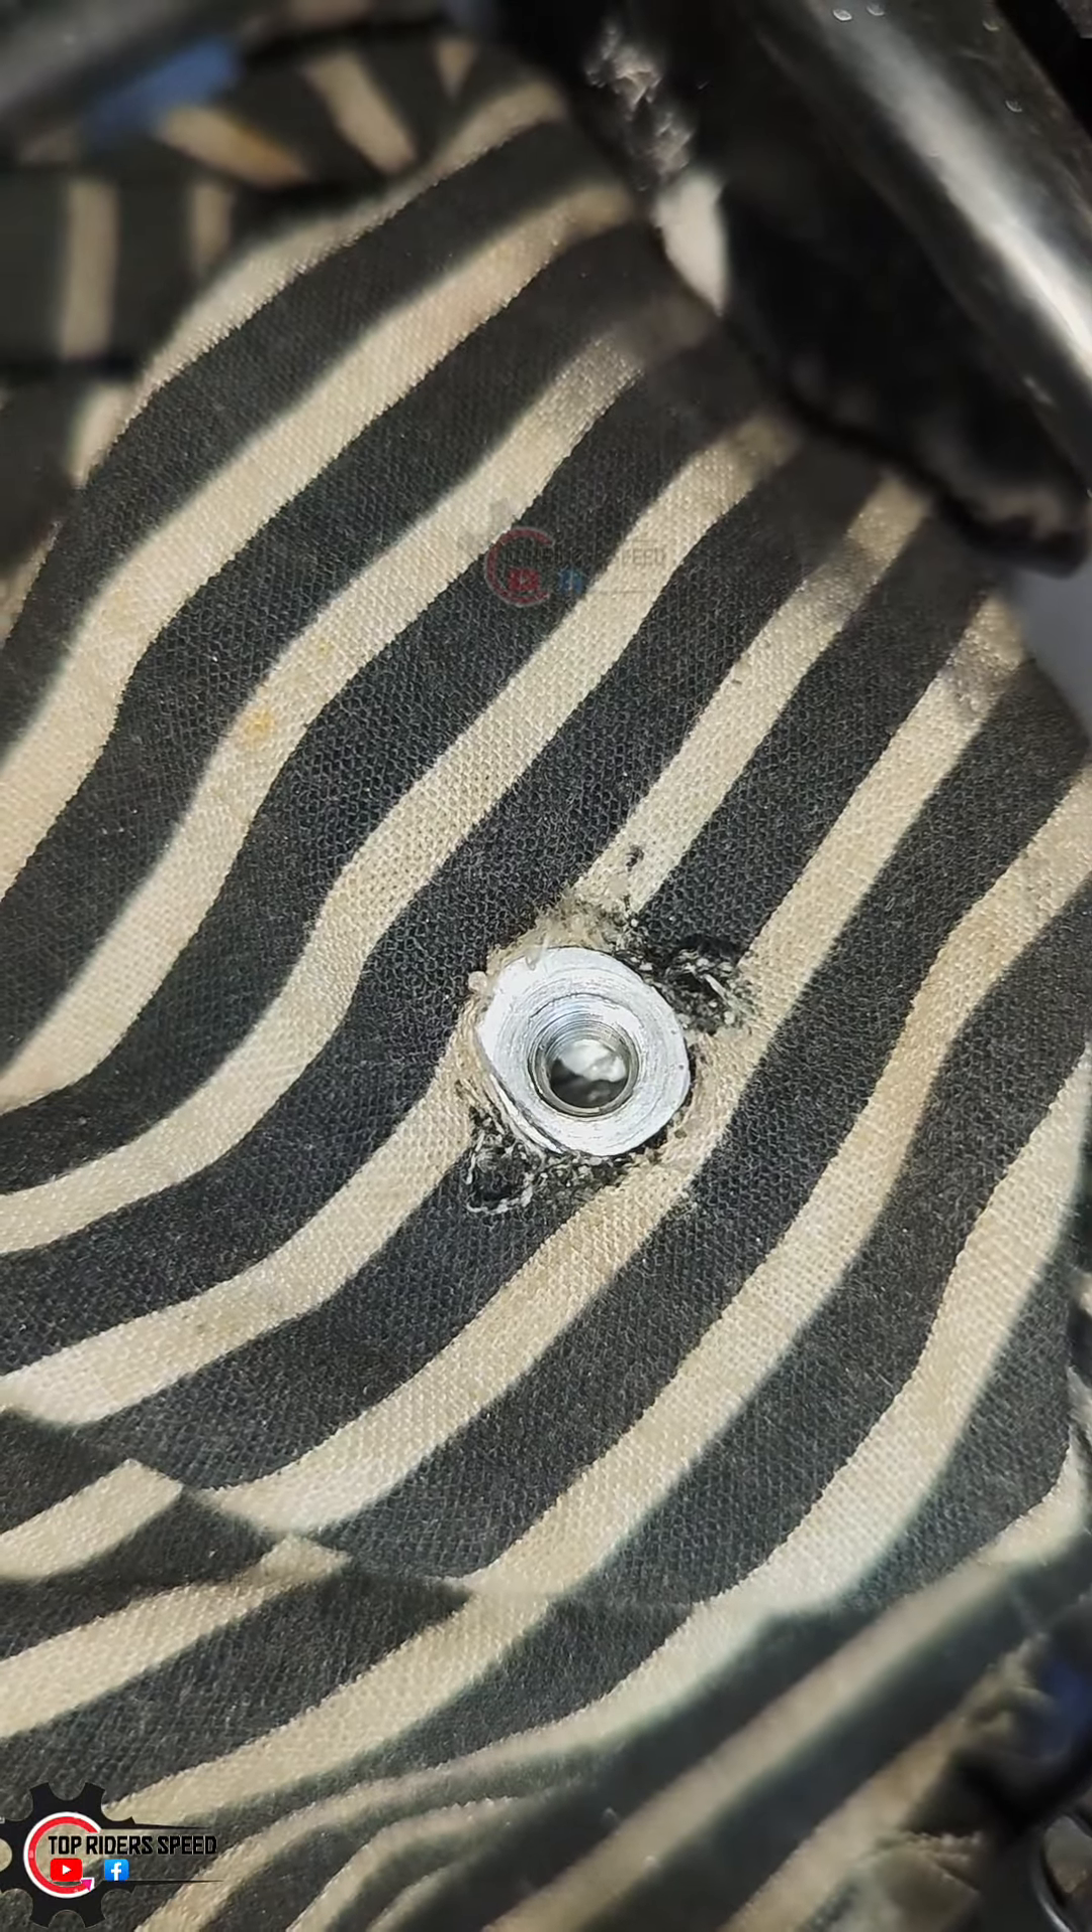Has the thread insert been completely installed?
Yes.